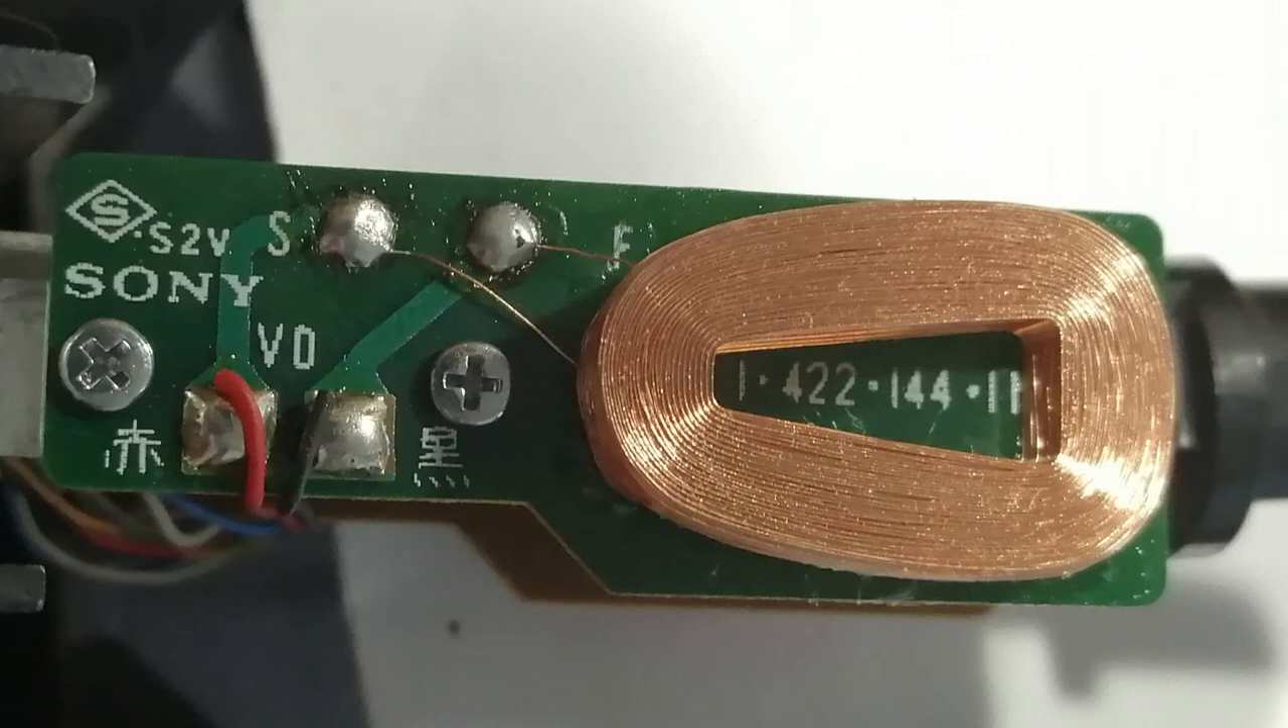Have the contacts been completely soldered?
Yes.